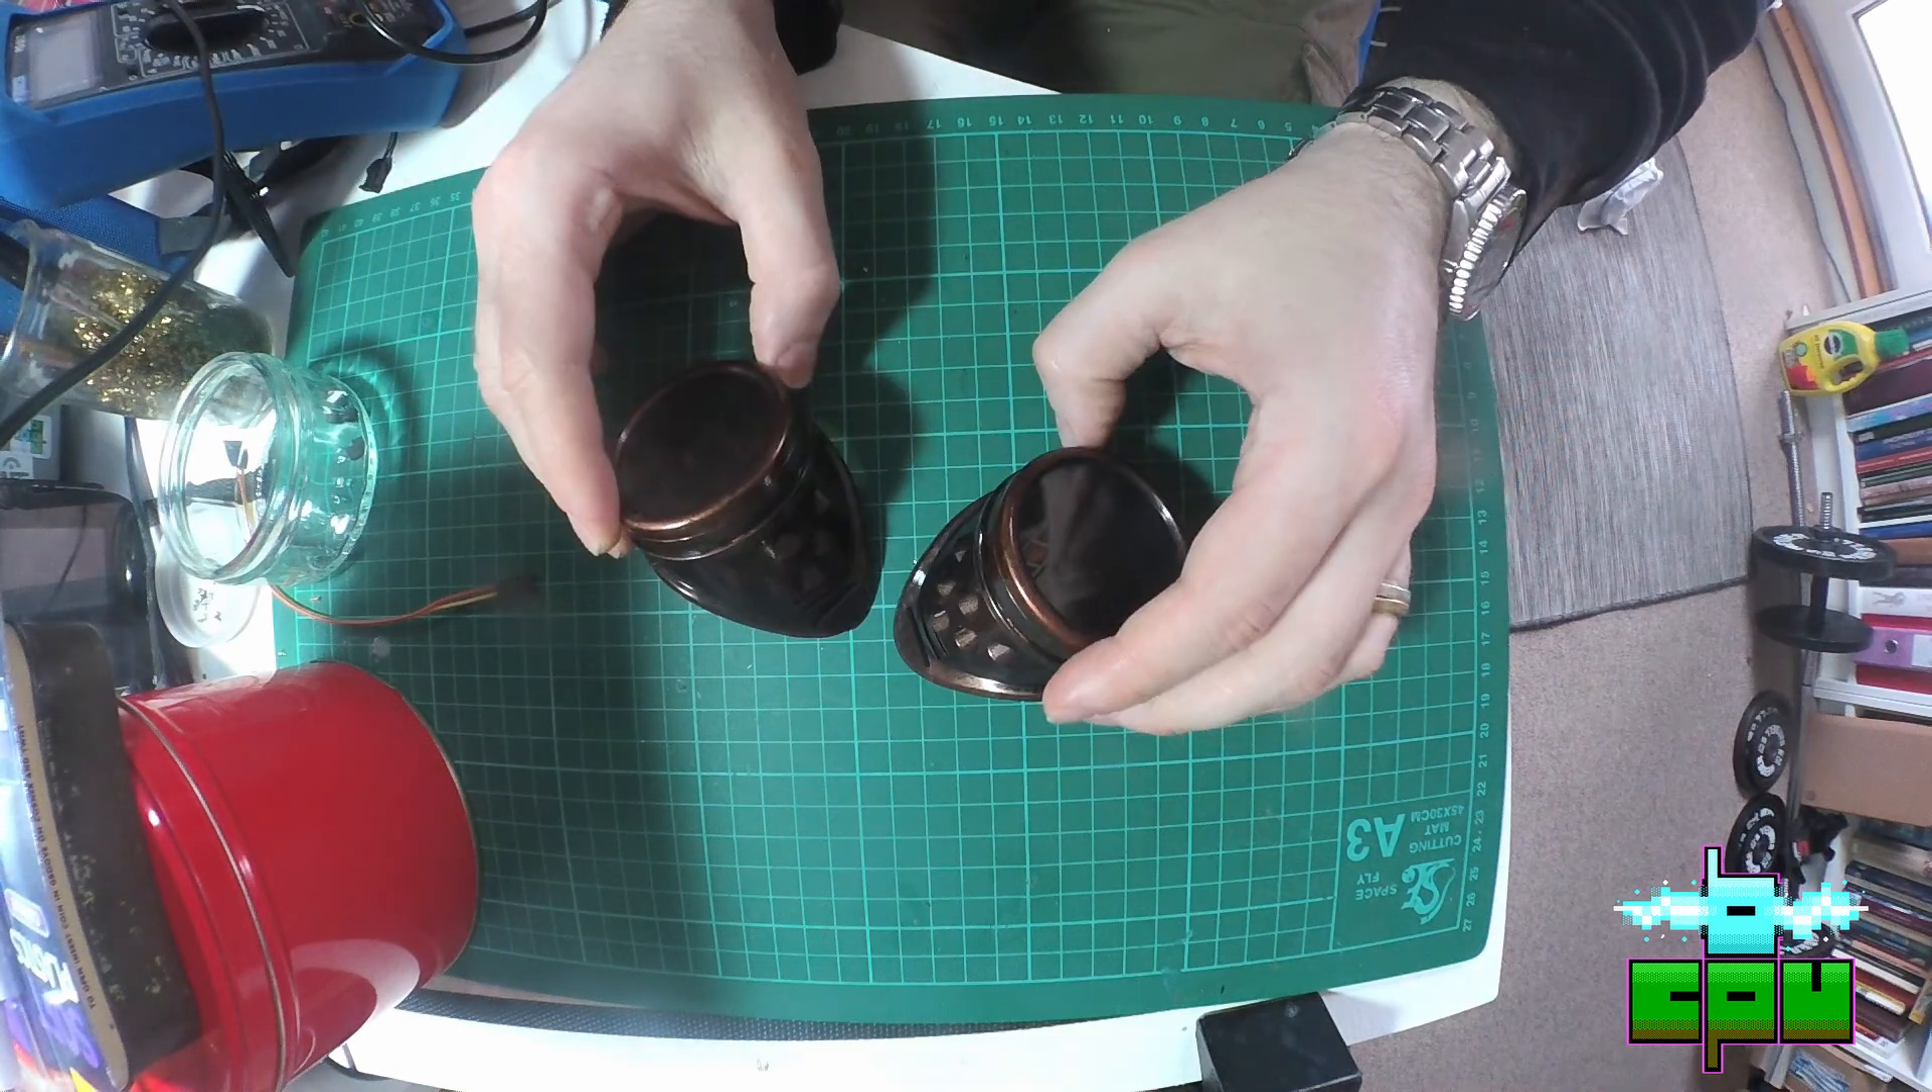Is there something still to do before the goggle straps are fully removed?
No.